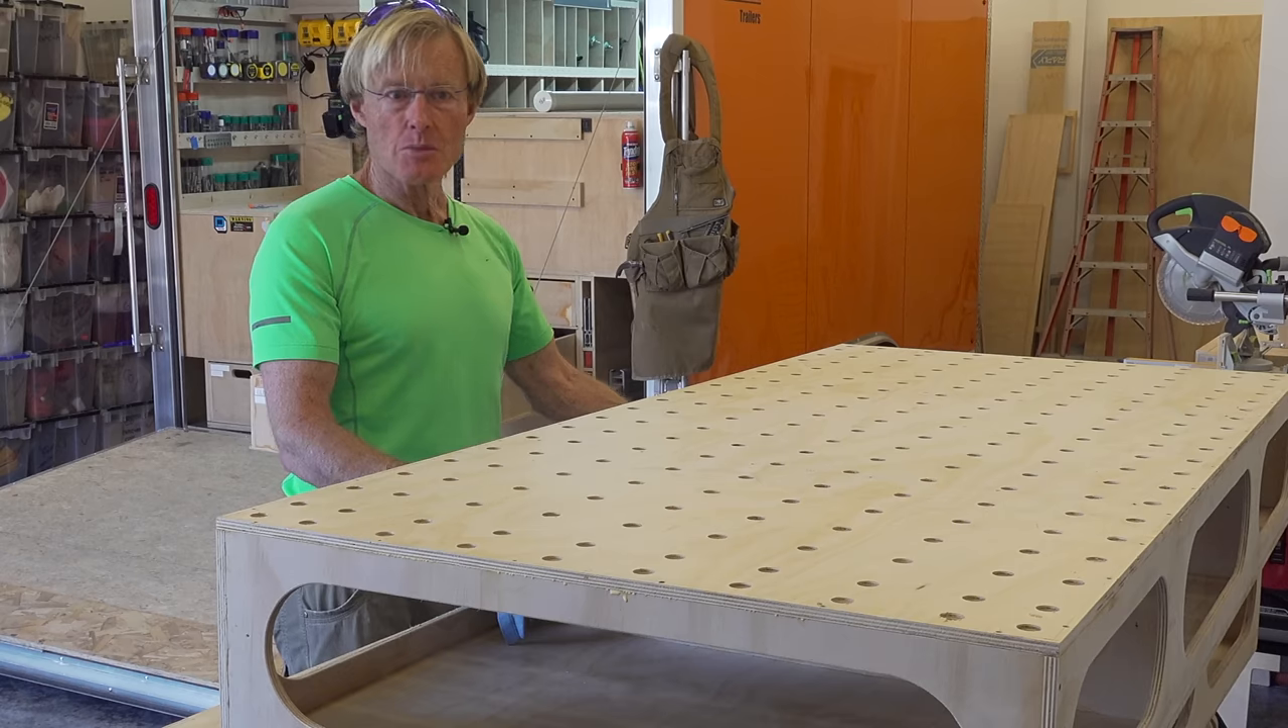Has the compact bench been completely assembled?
Yes.